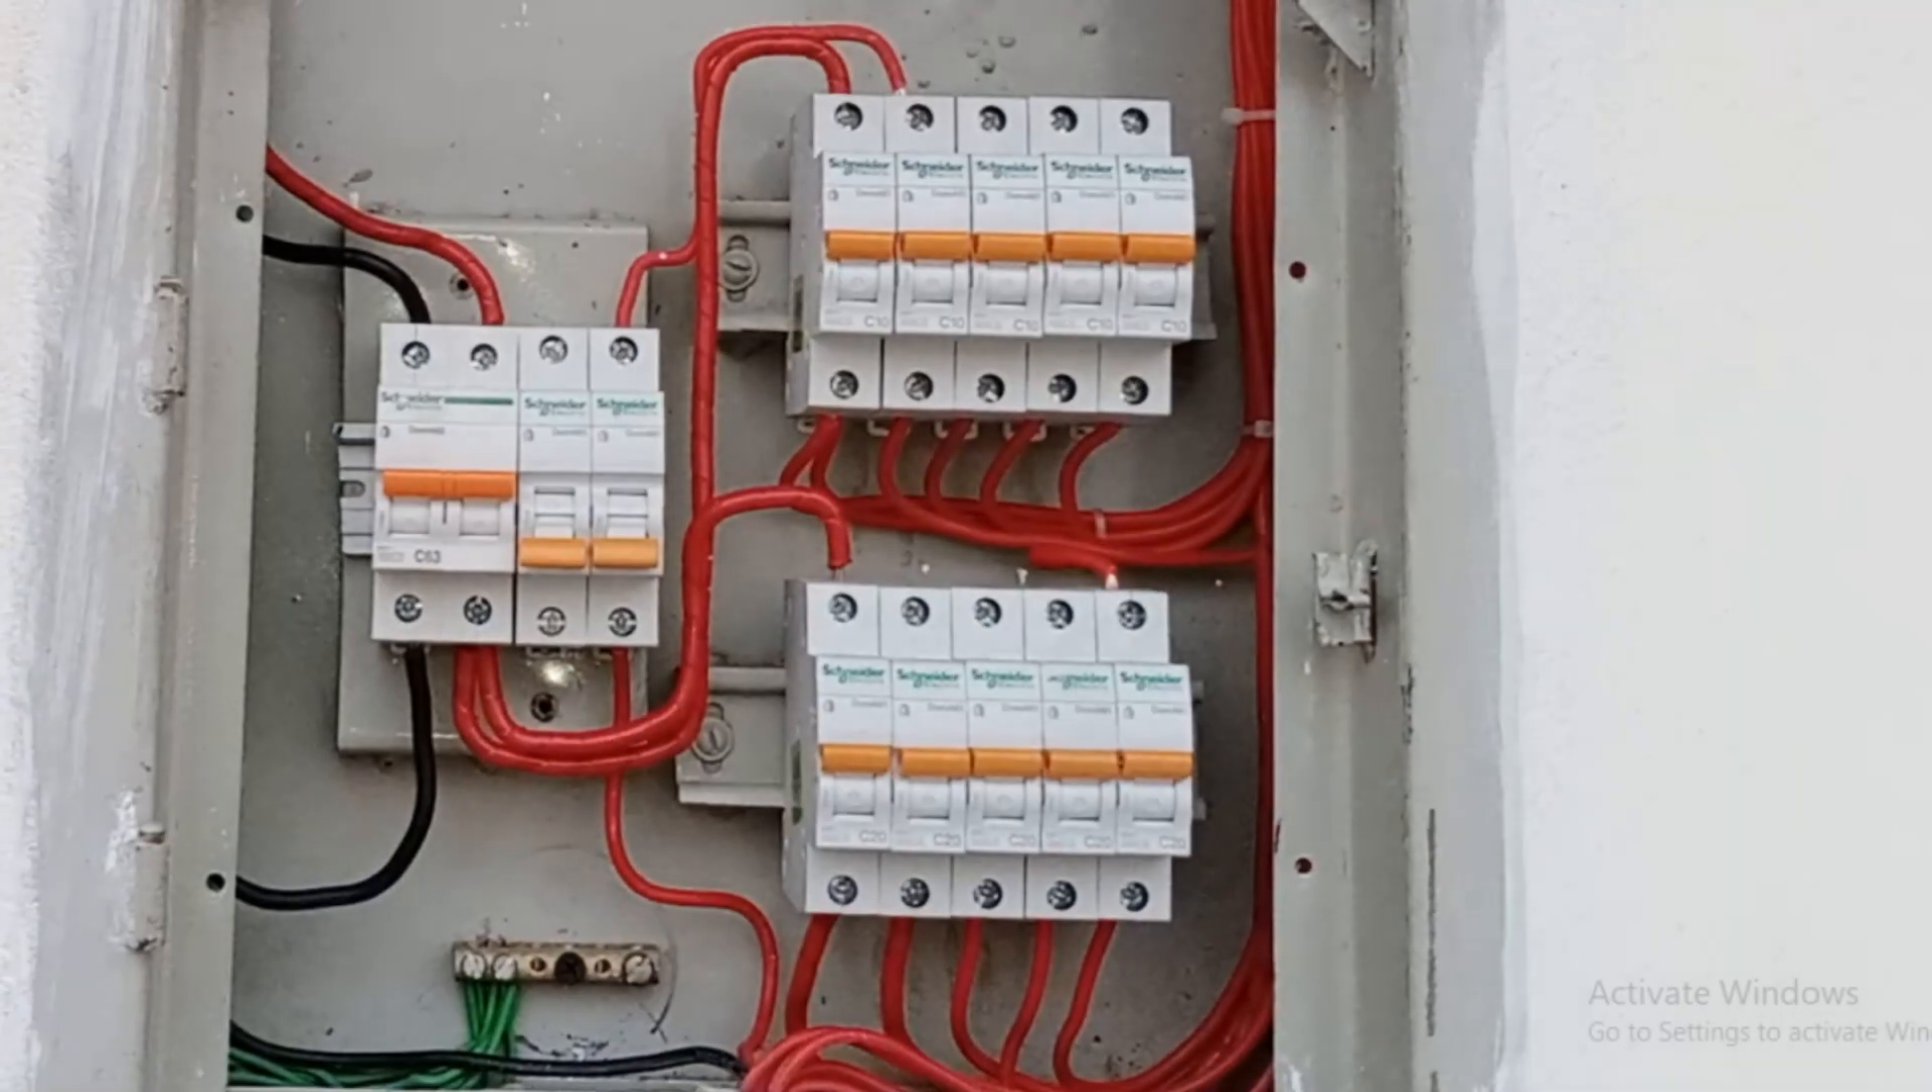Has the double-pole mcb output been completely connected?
Yes.